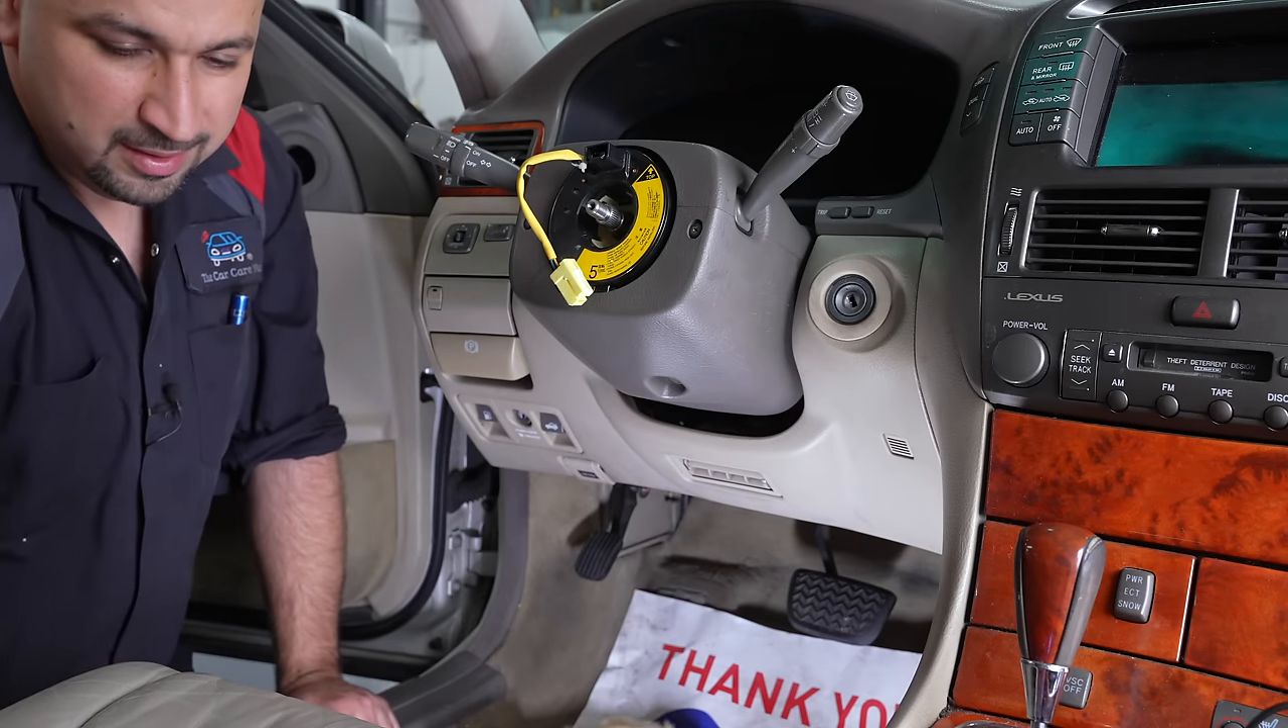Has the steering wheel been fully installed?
No.